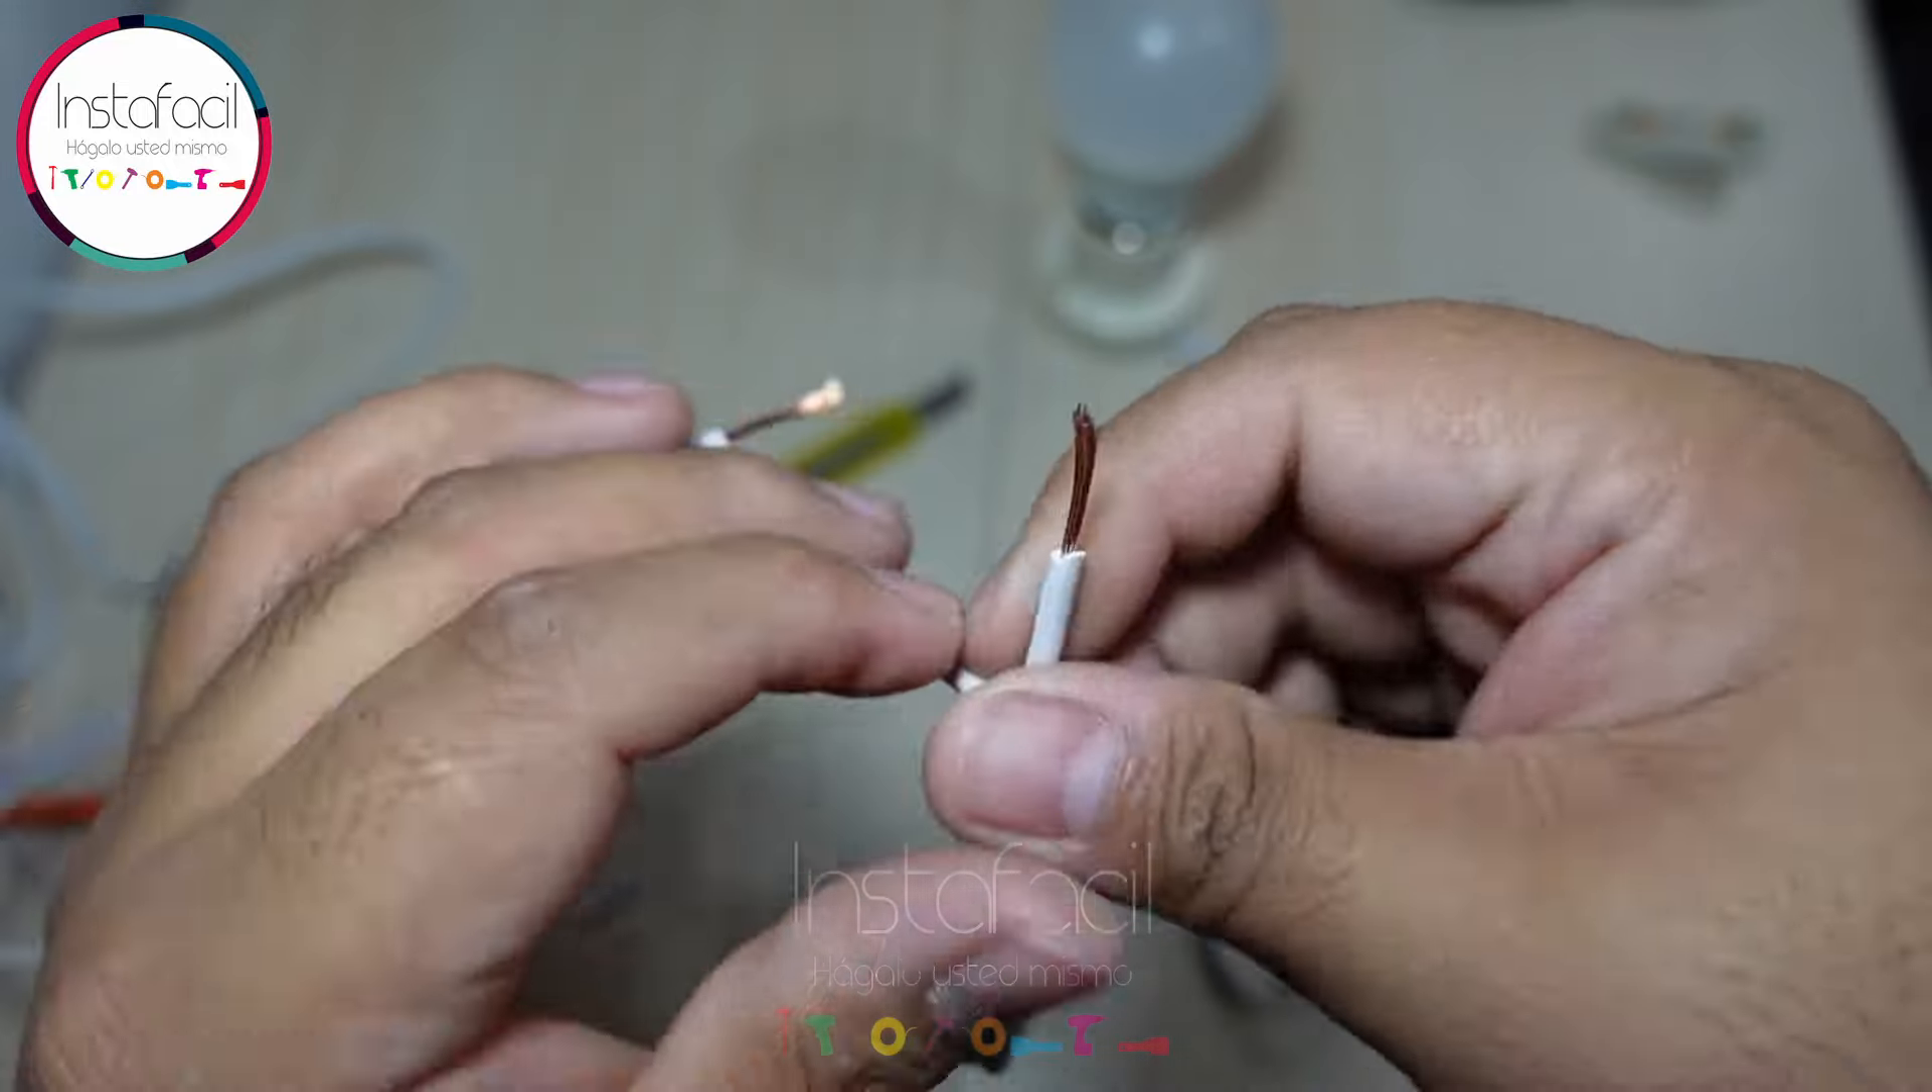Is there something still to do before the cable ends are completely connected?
Yes.